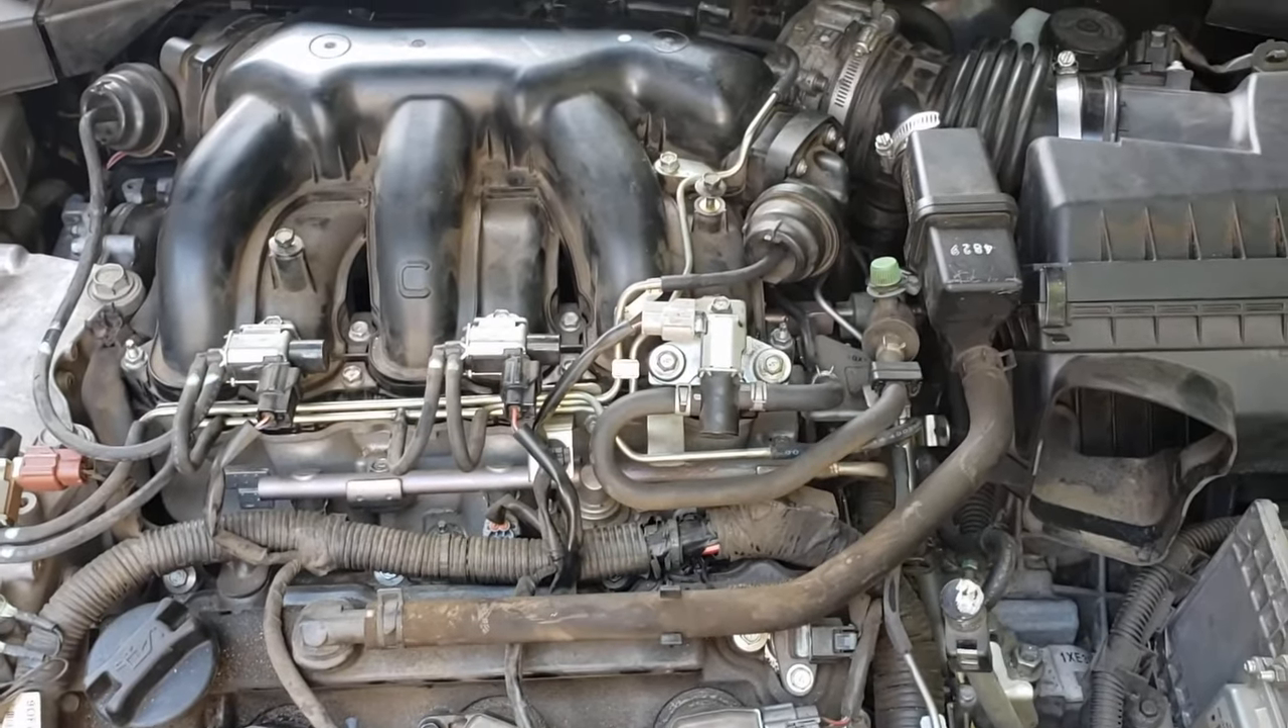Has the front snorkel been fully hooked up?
No.